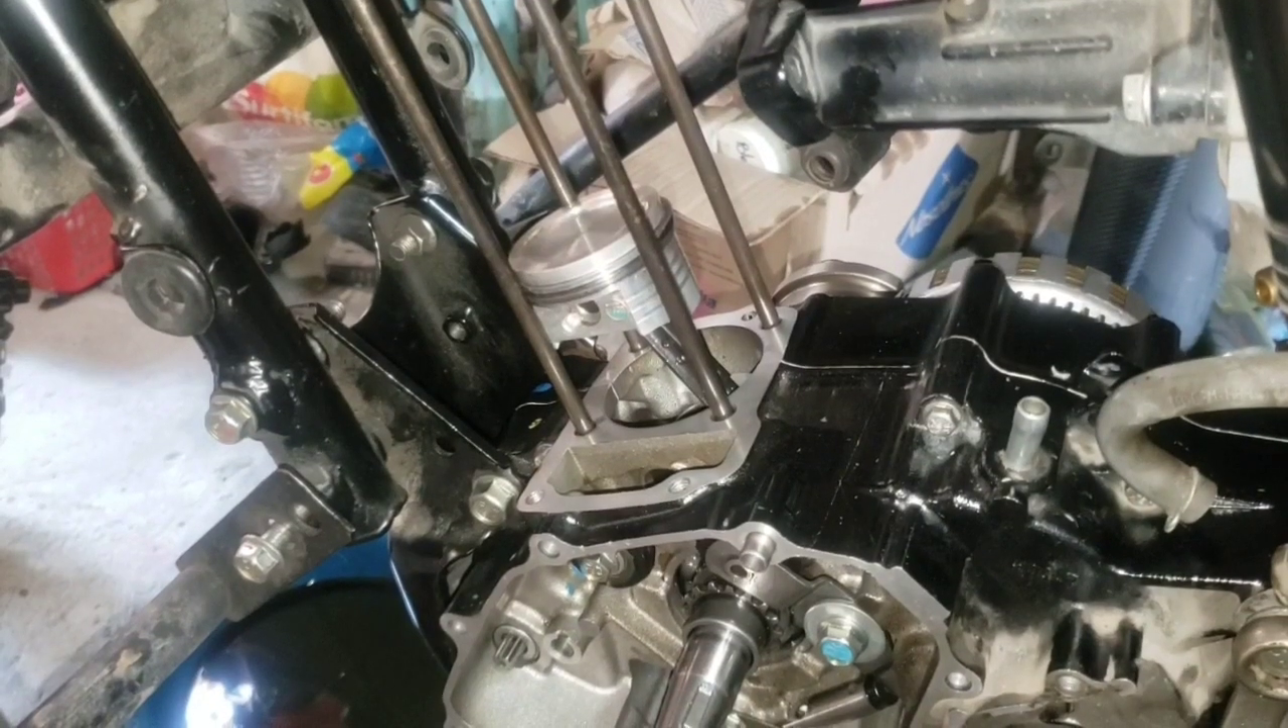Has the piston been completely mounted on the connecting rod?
Yes.